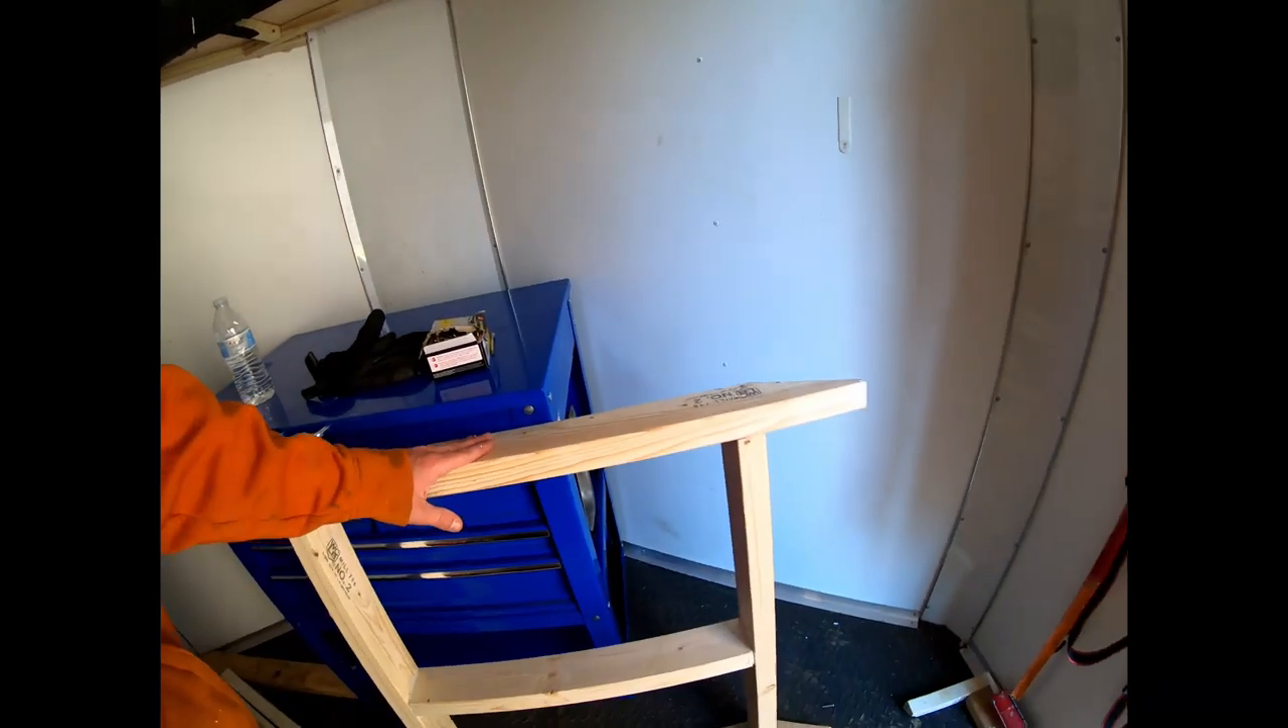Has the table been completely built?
No.